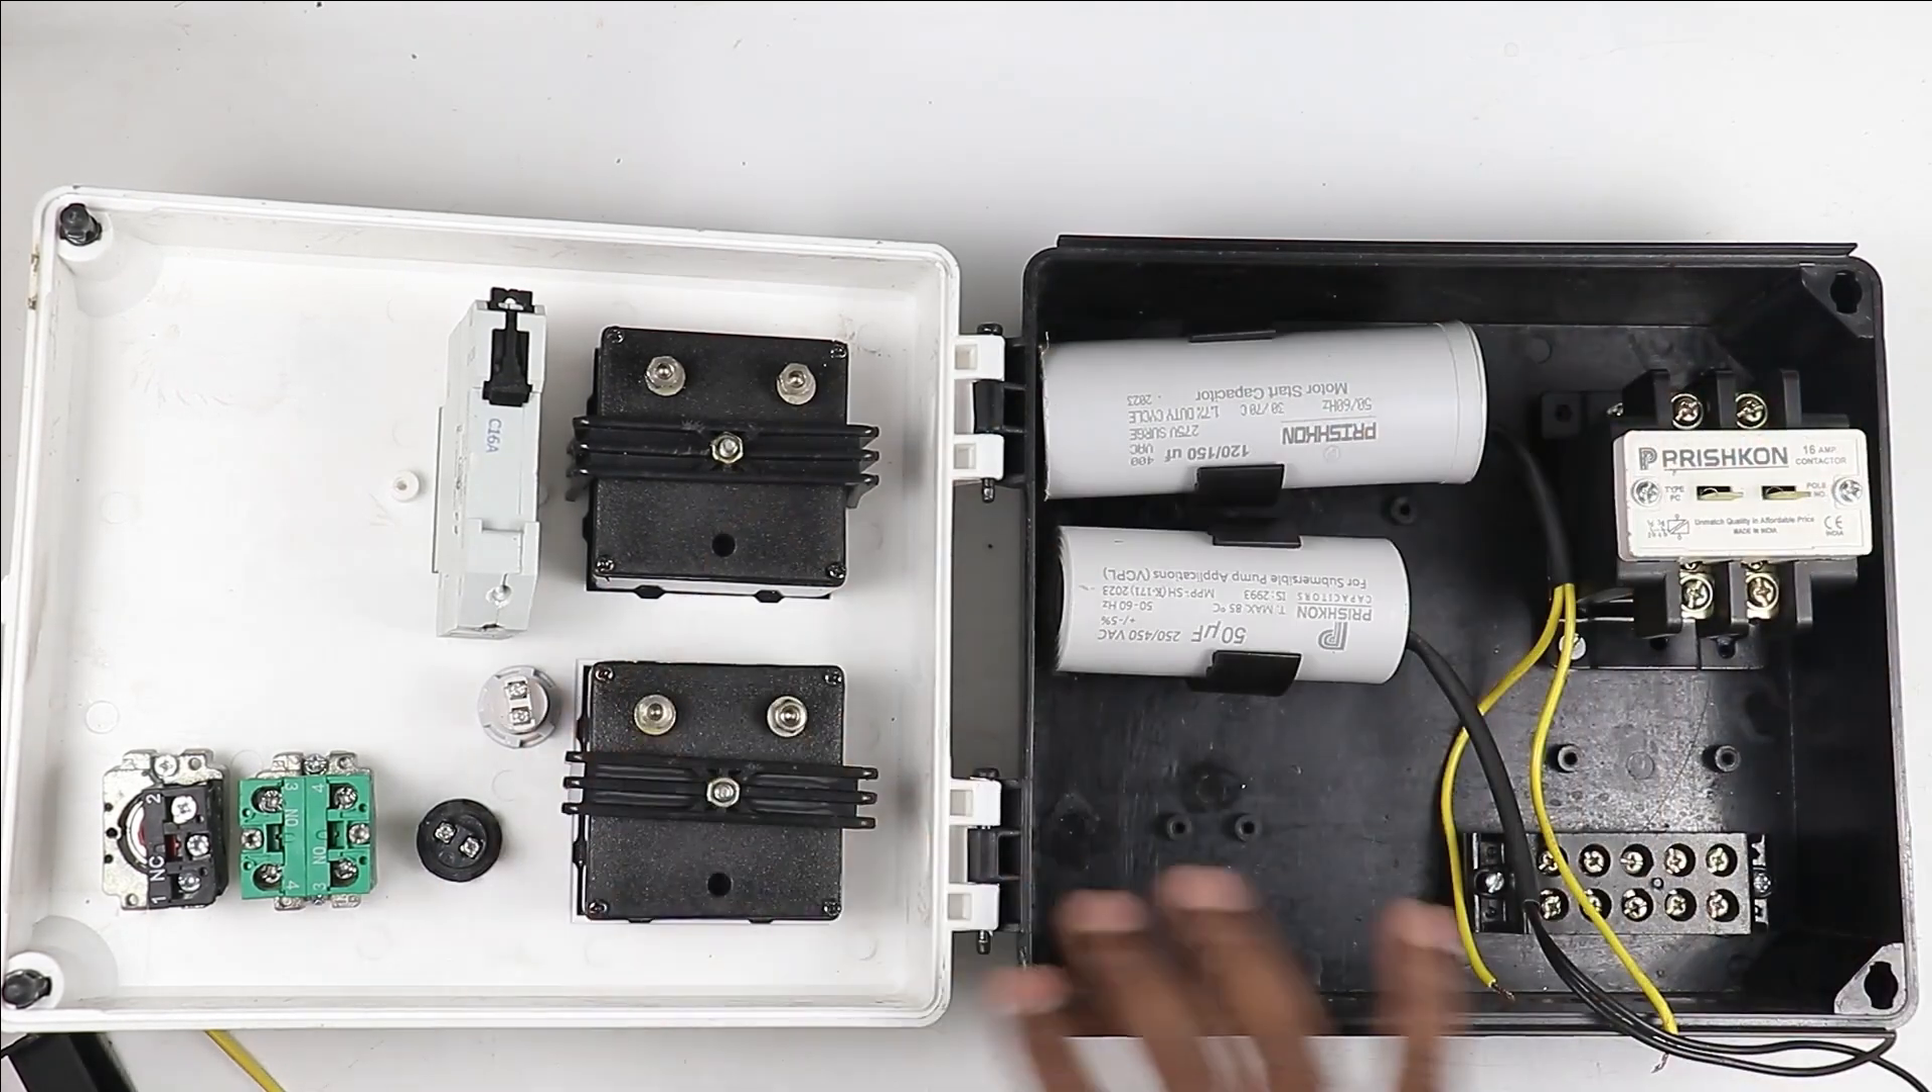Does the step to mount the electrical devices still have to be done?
No.